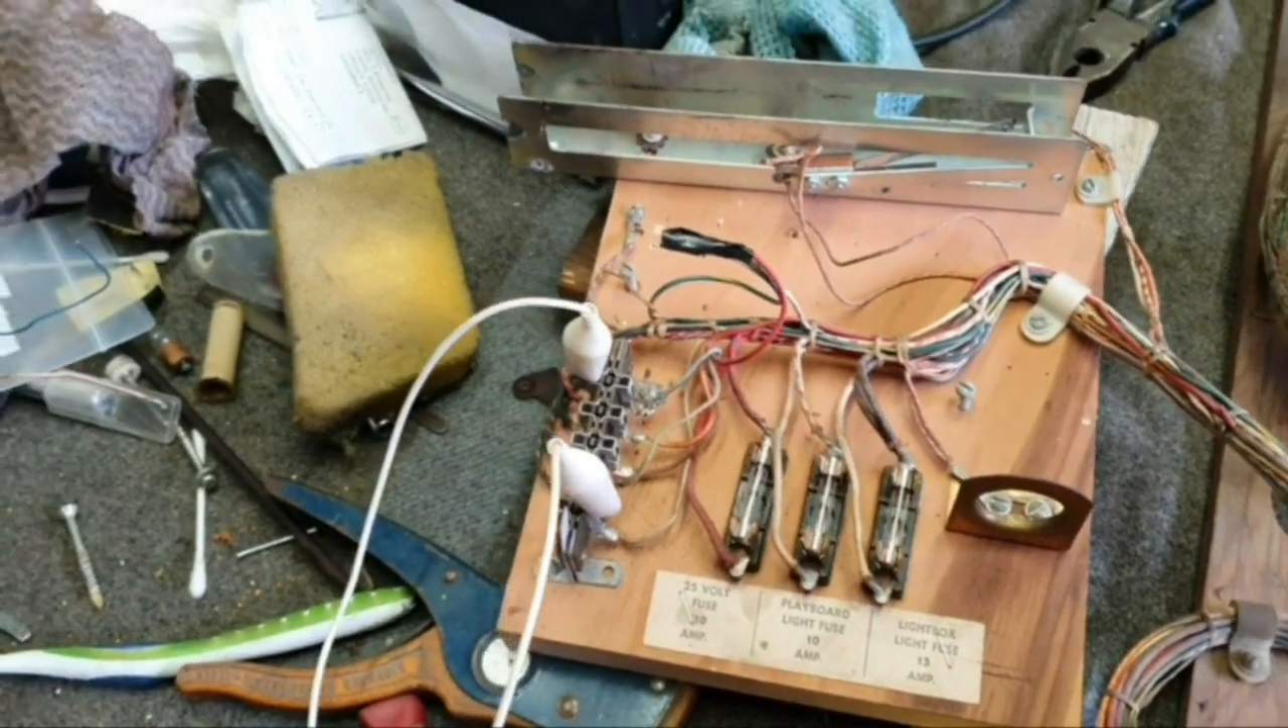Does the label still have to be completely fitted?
No.